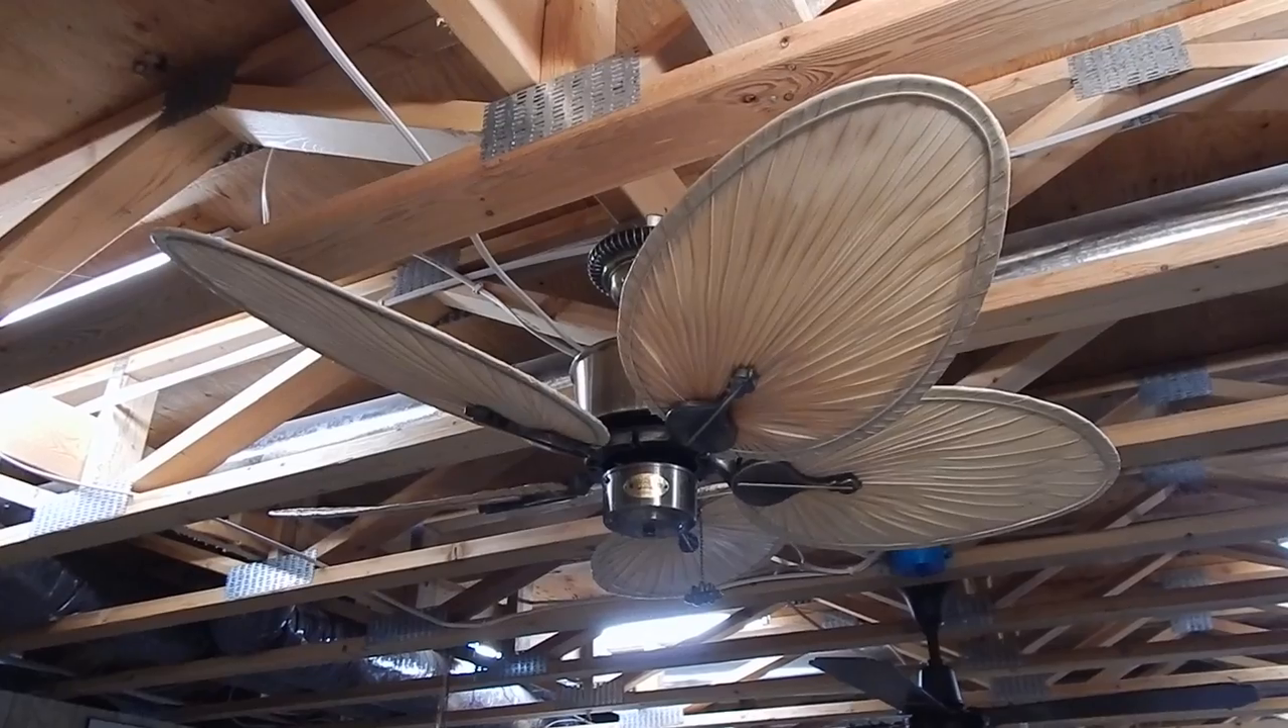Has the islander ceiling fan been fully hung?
Yes.